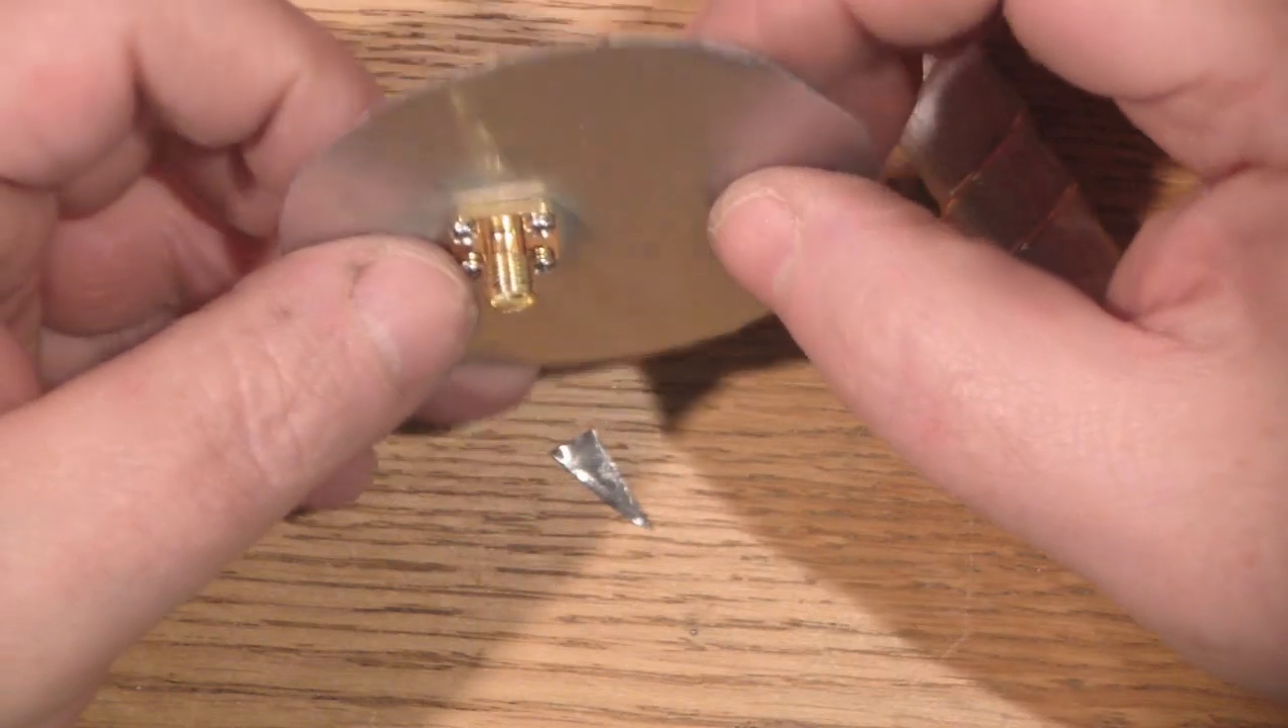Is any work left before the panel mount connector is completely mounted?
No.